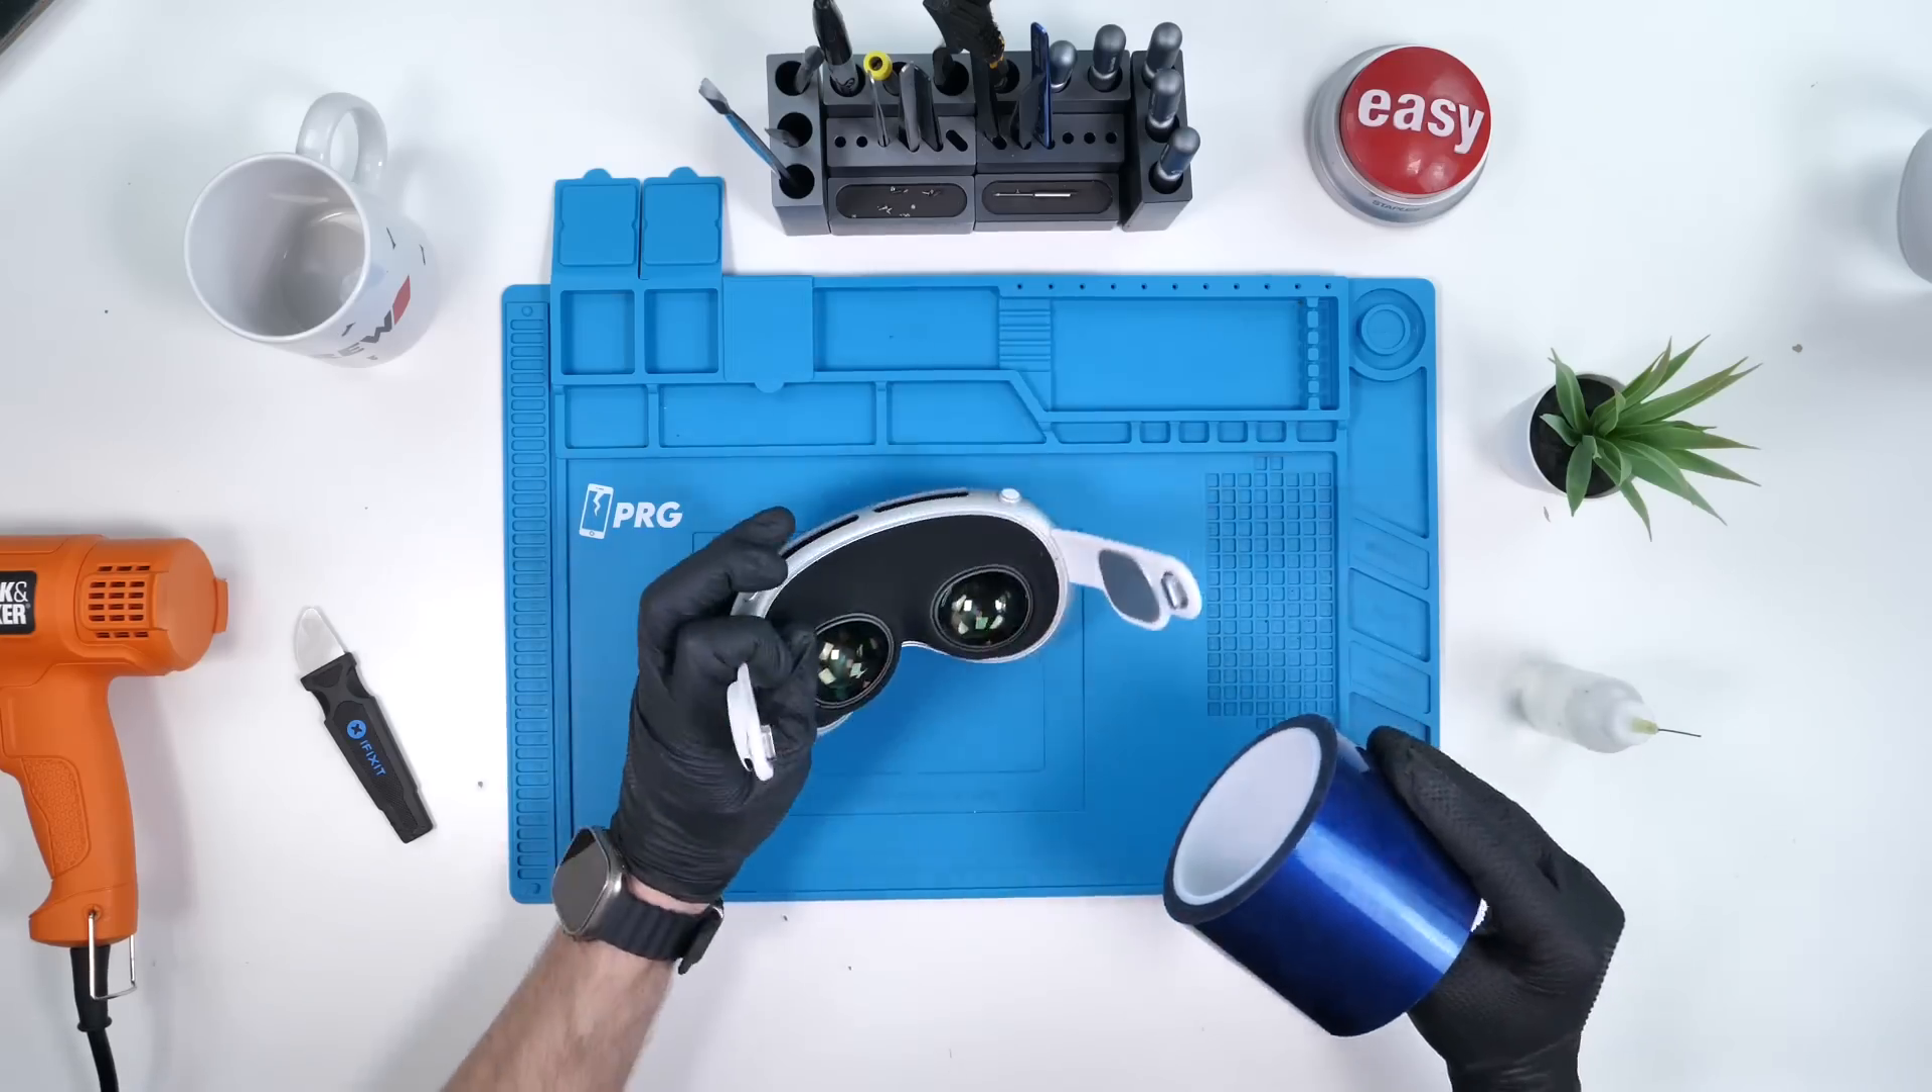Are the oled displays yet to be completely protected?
Yes.